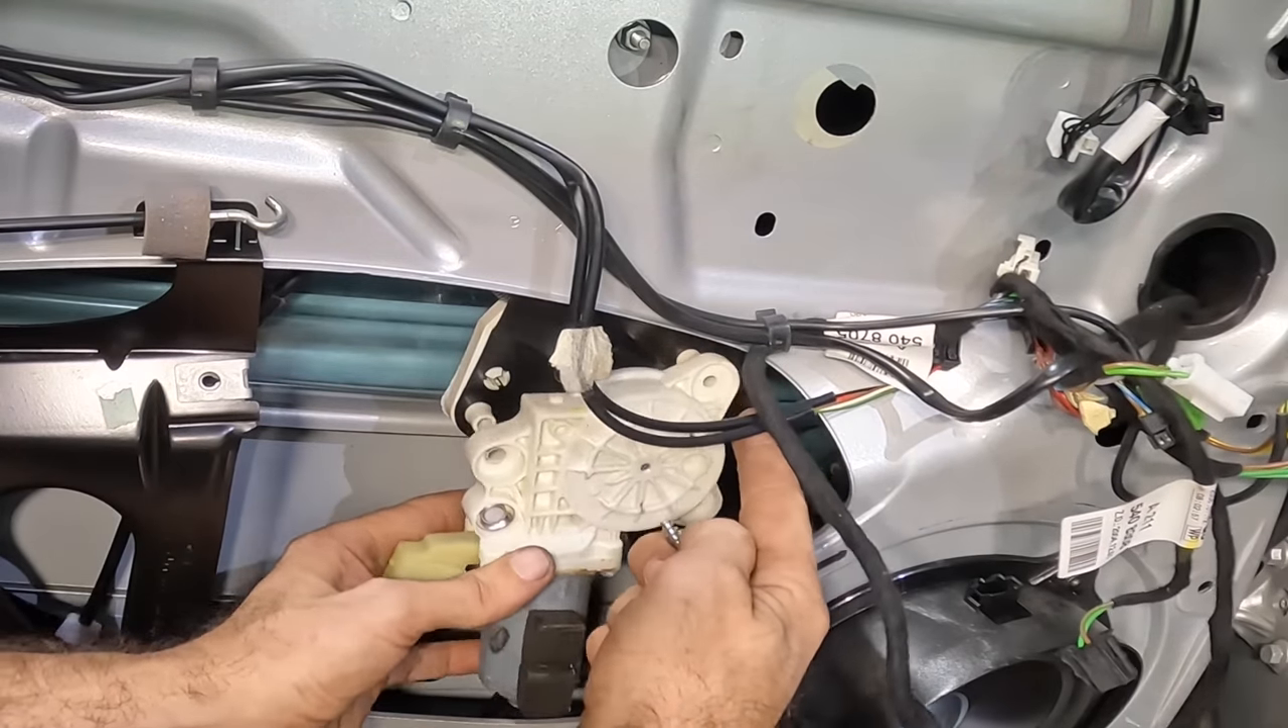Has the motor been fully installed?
No.